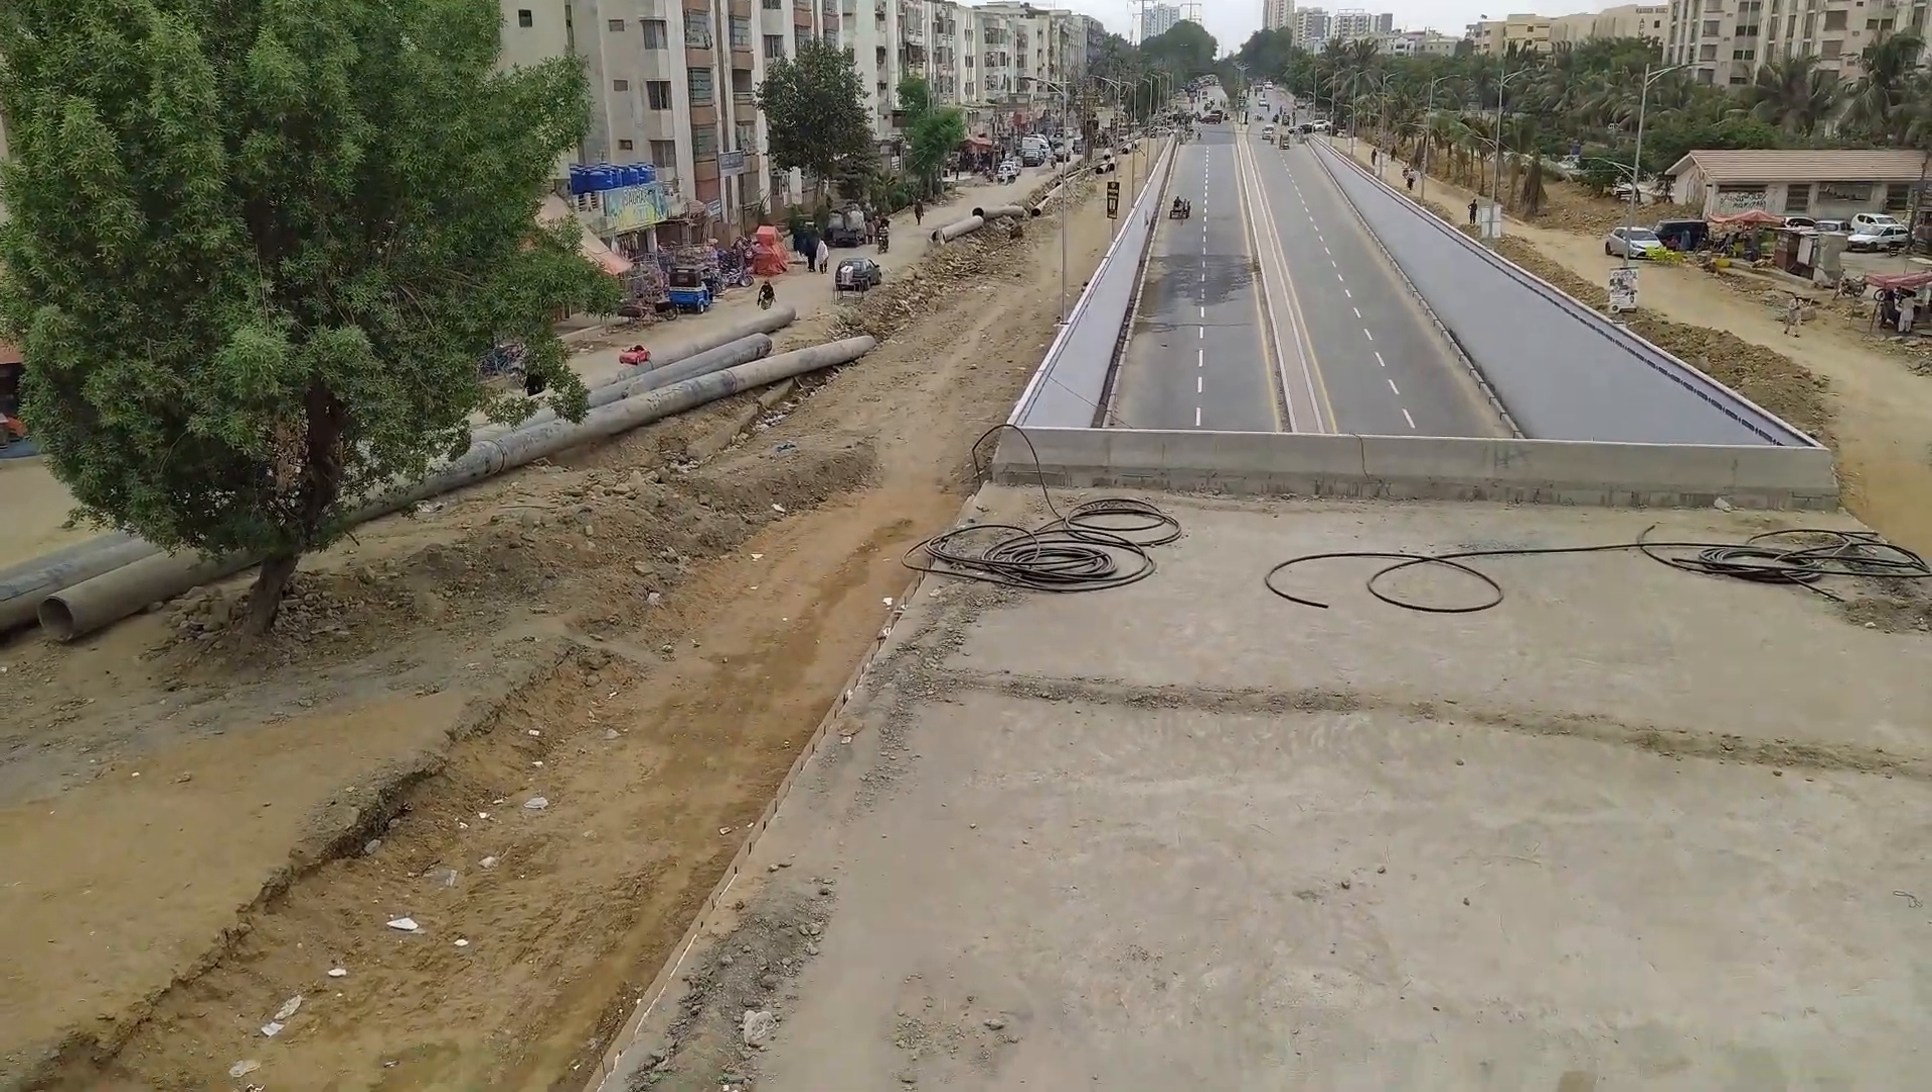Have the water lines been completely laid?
No.